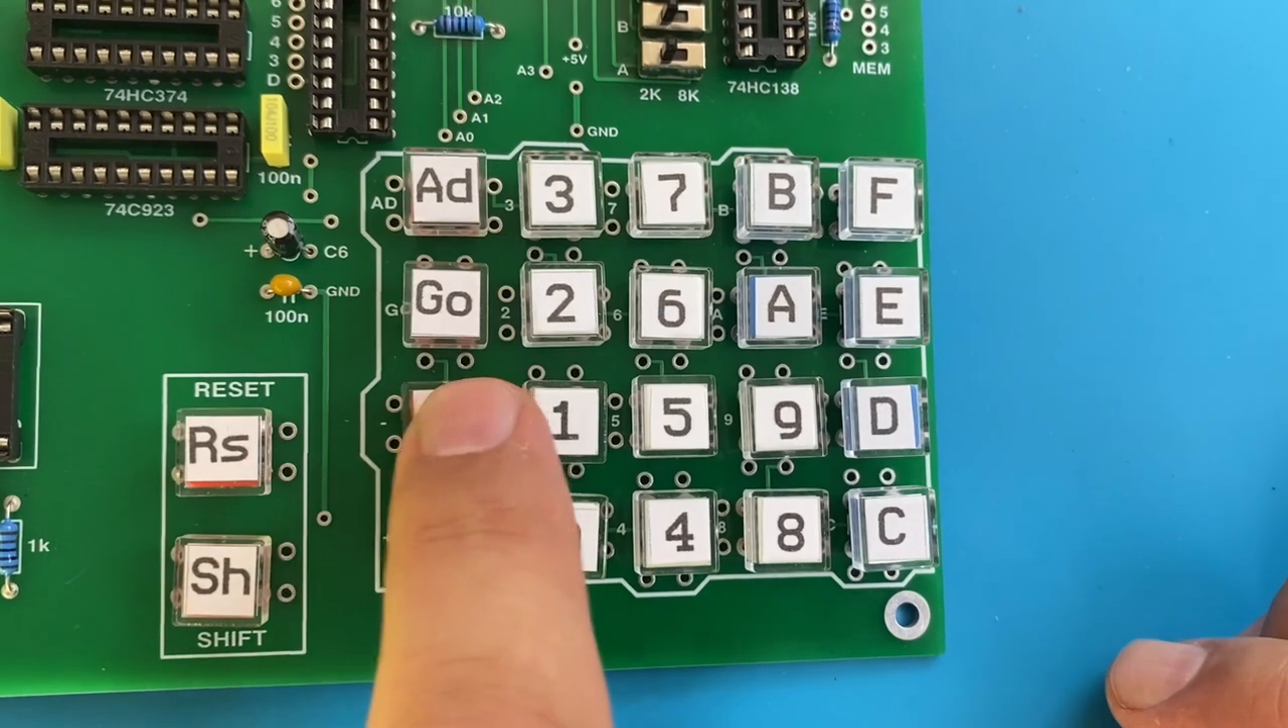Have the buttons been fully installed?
Yes.